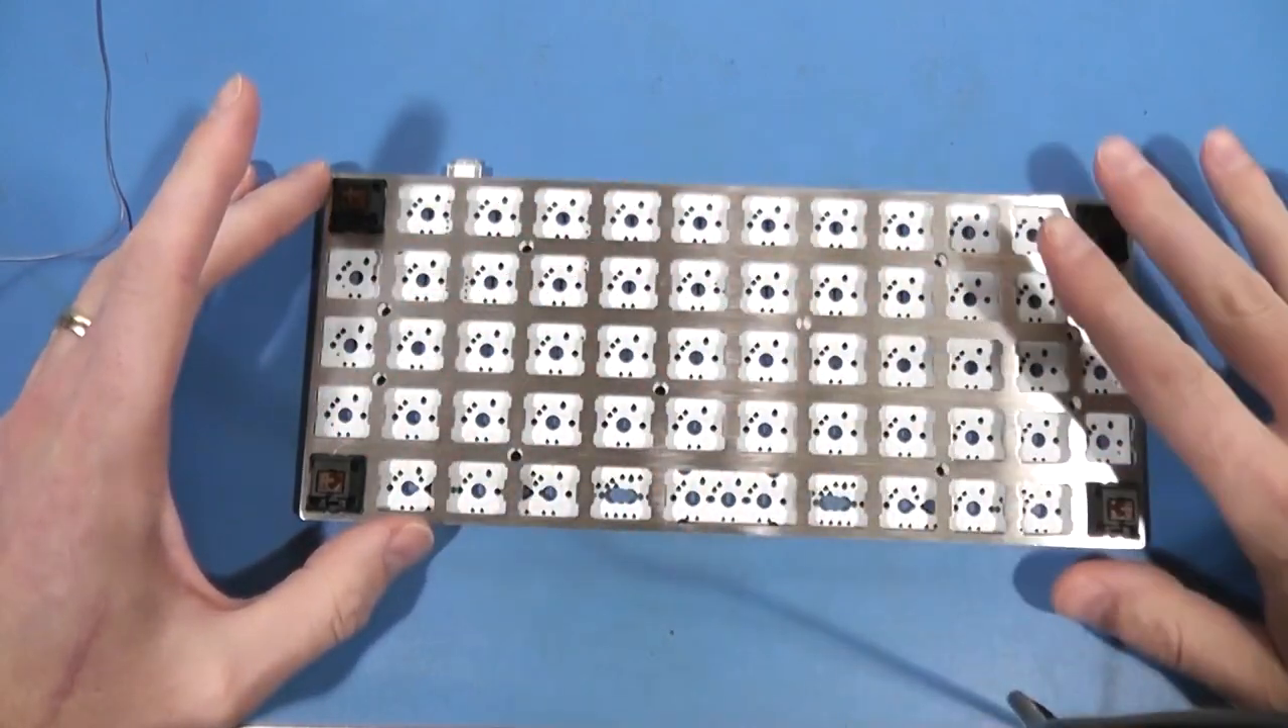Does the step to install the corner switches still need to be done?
No.